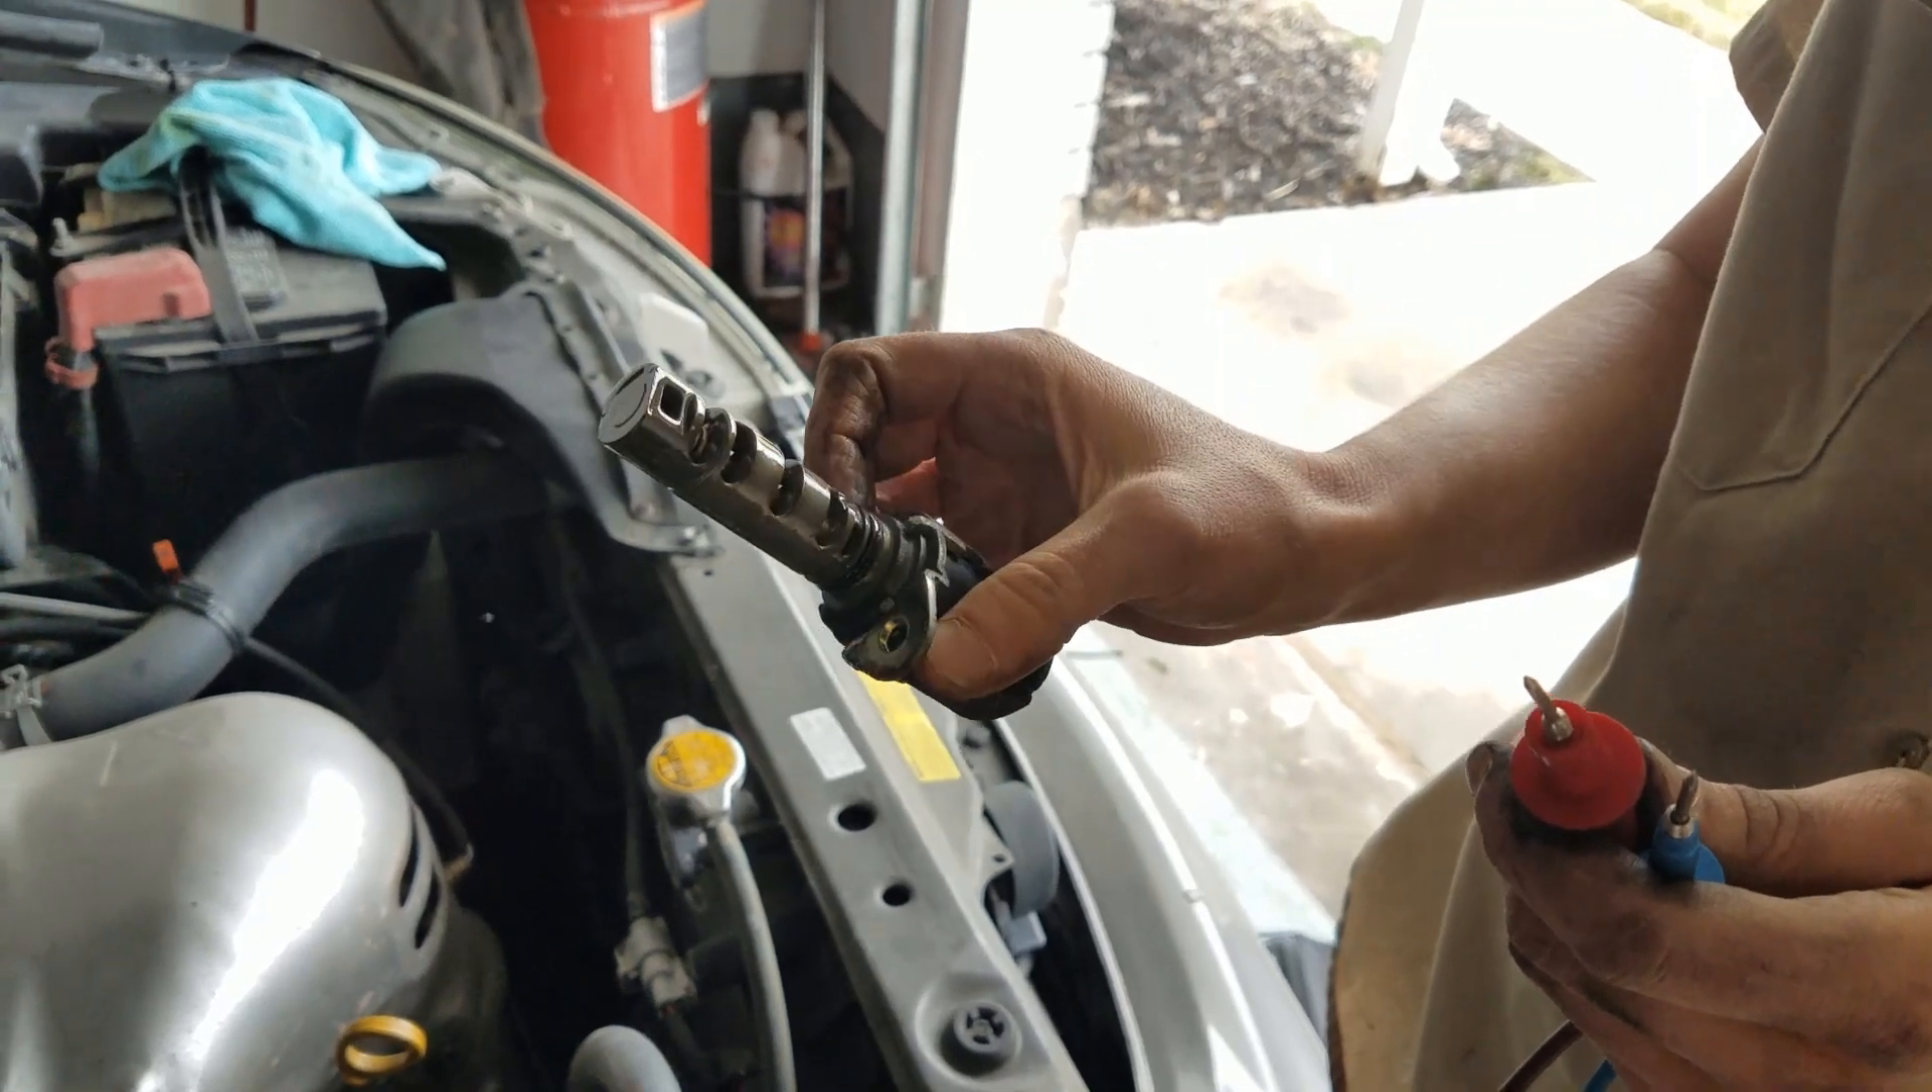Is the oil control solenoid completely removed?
Yes.